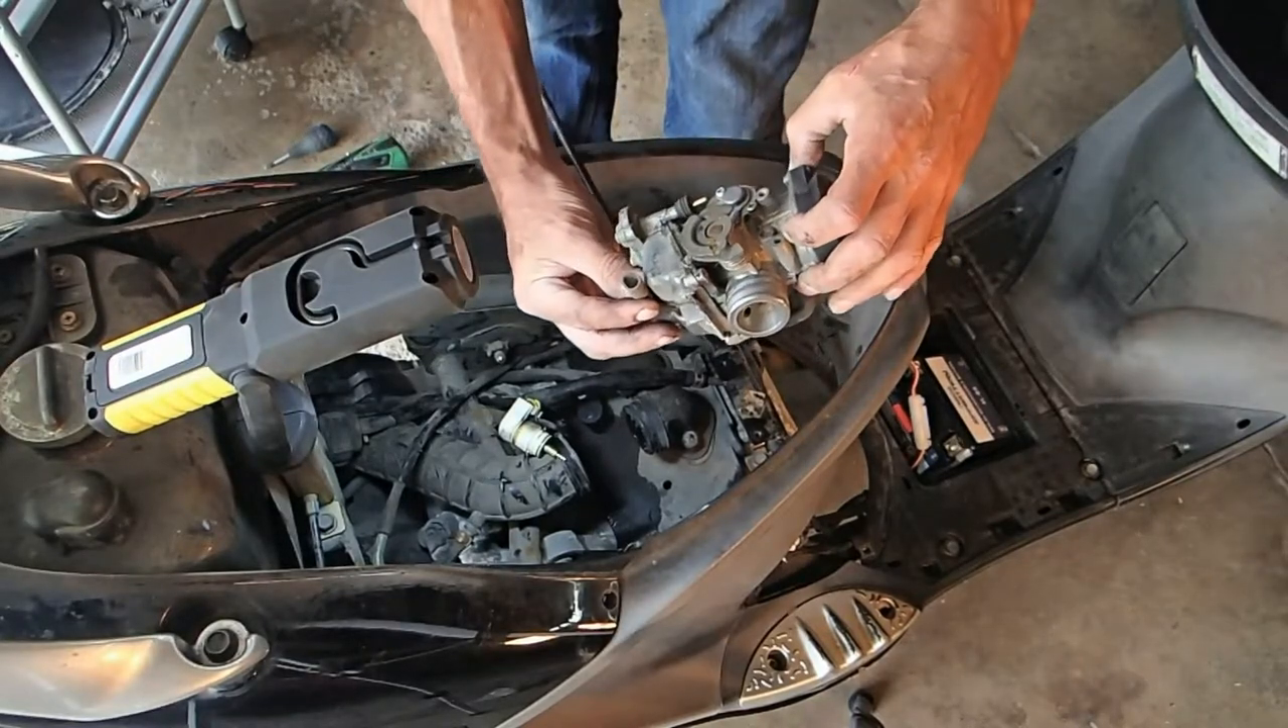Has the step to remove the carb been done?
Yes.